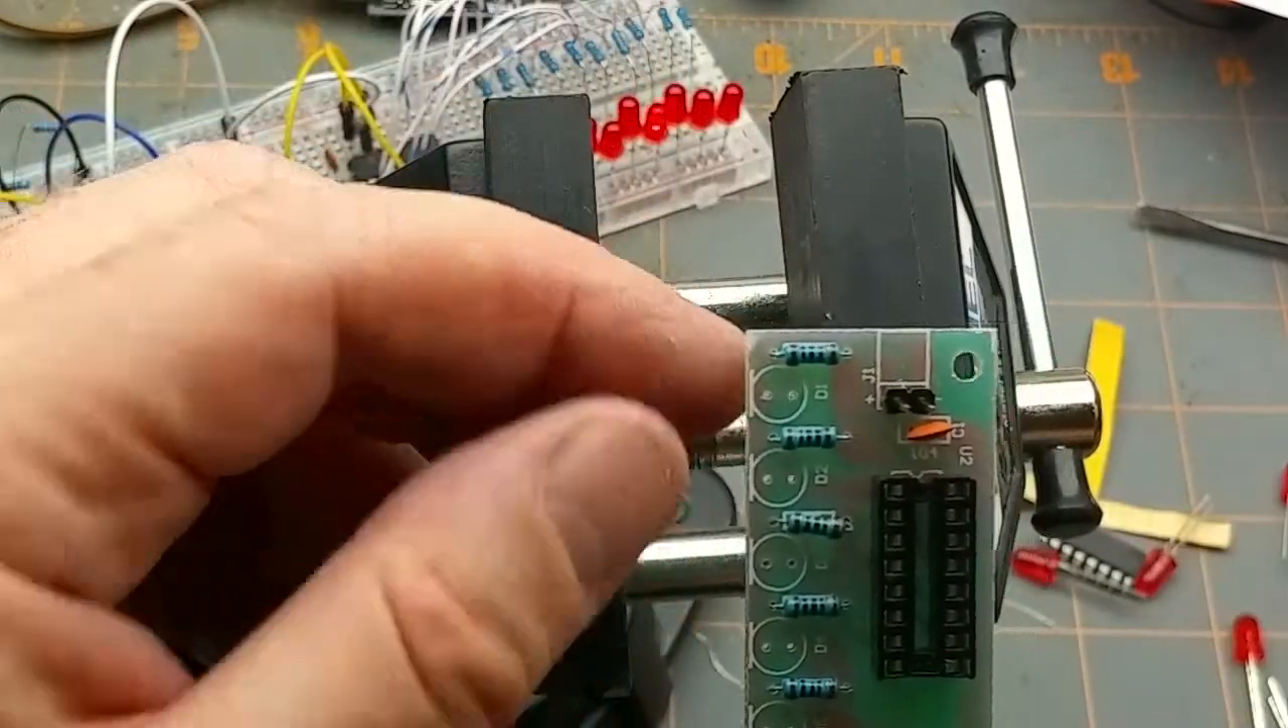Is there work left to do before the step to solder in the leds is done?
Yes.